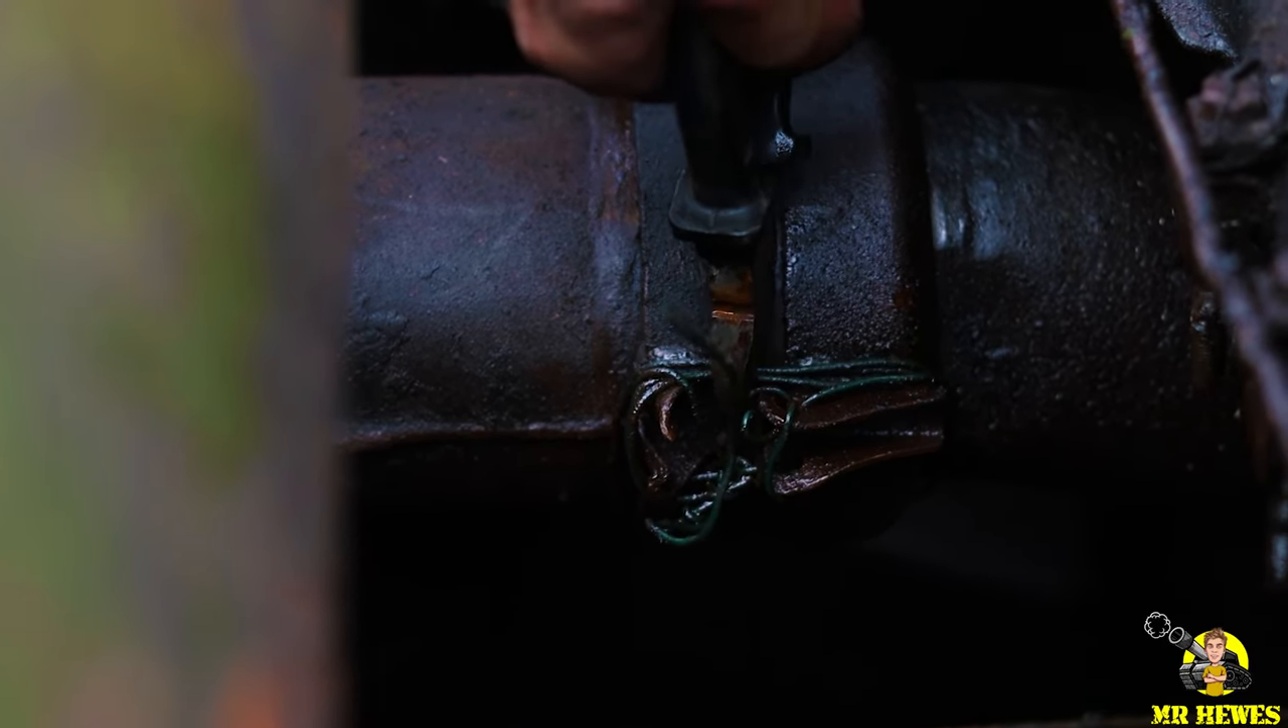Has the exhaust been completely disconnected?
No.